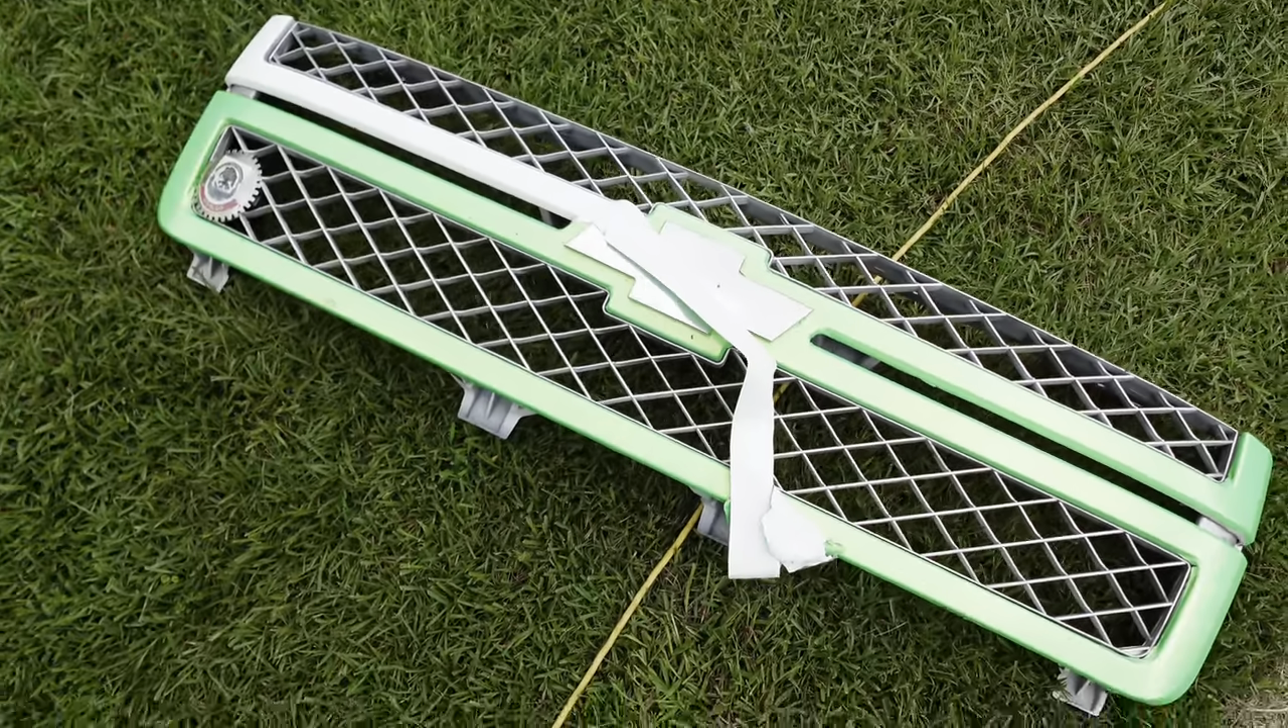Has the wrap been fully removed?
No.